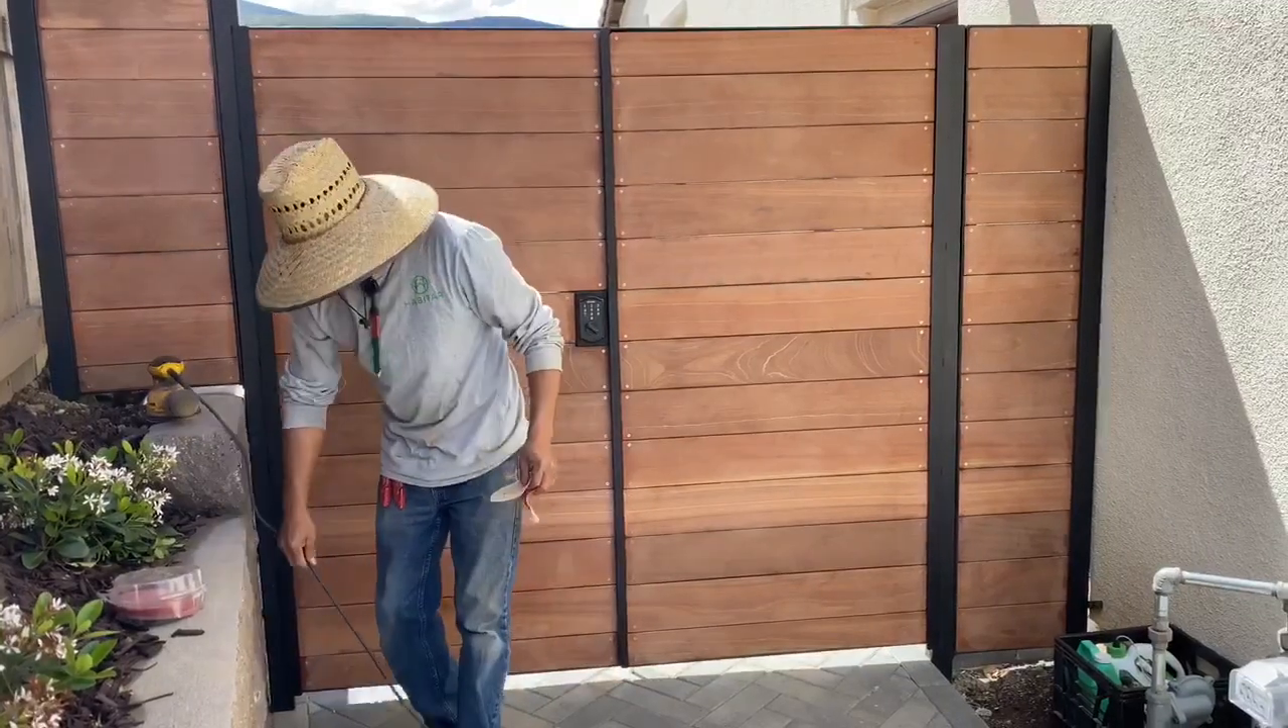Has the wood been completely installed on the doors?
Yes.